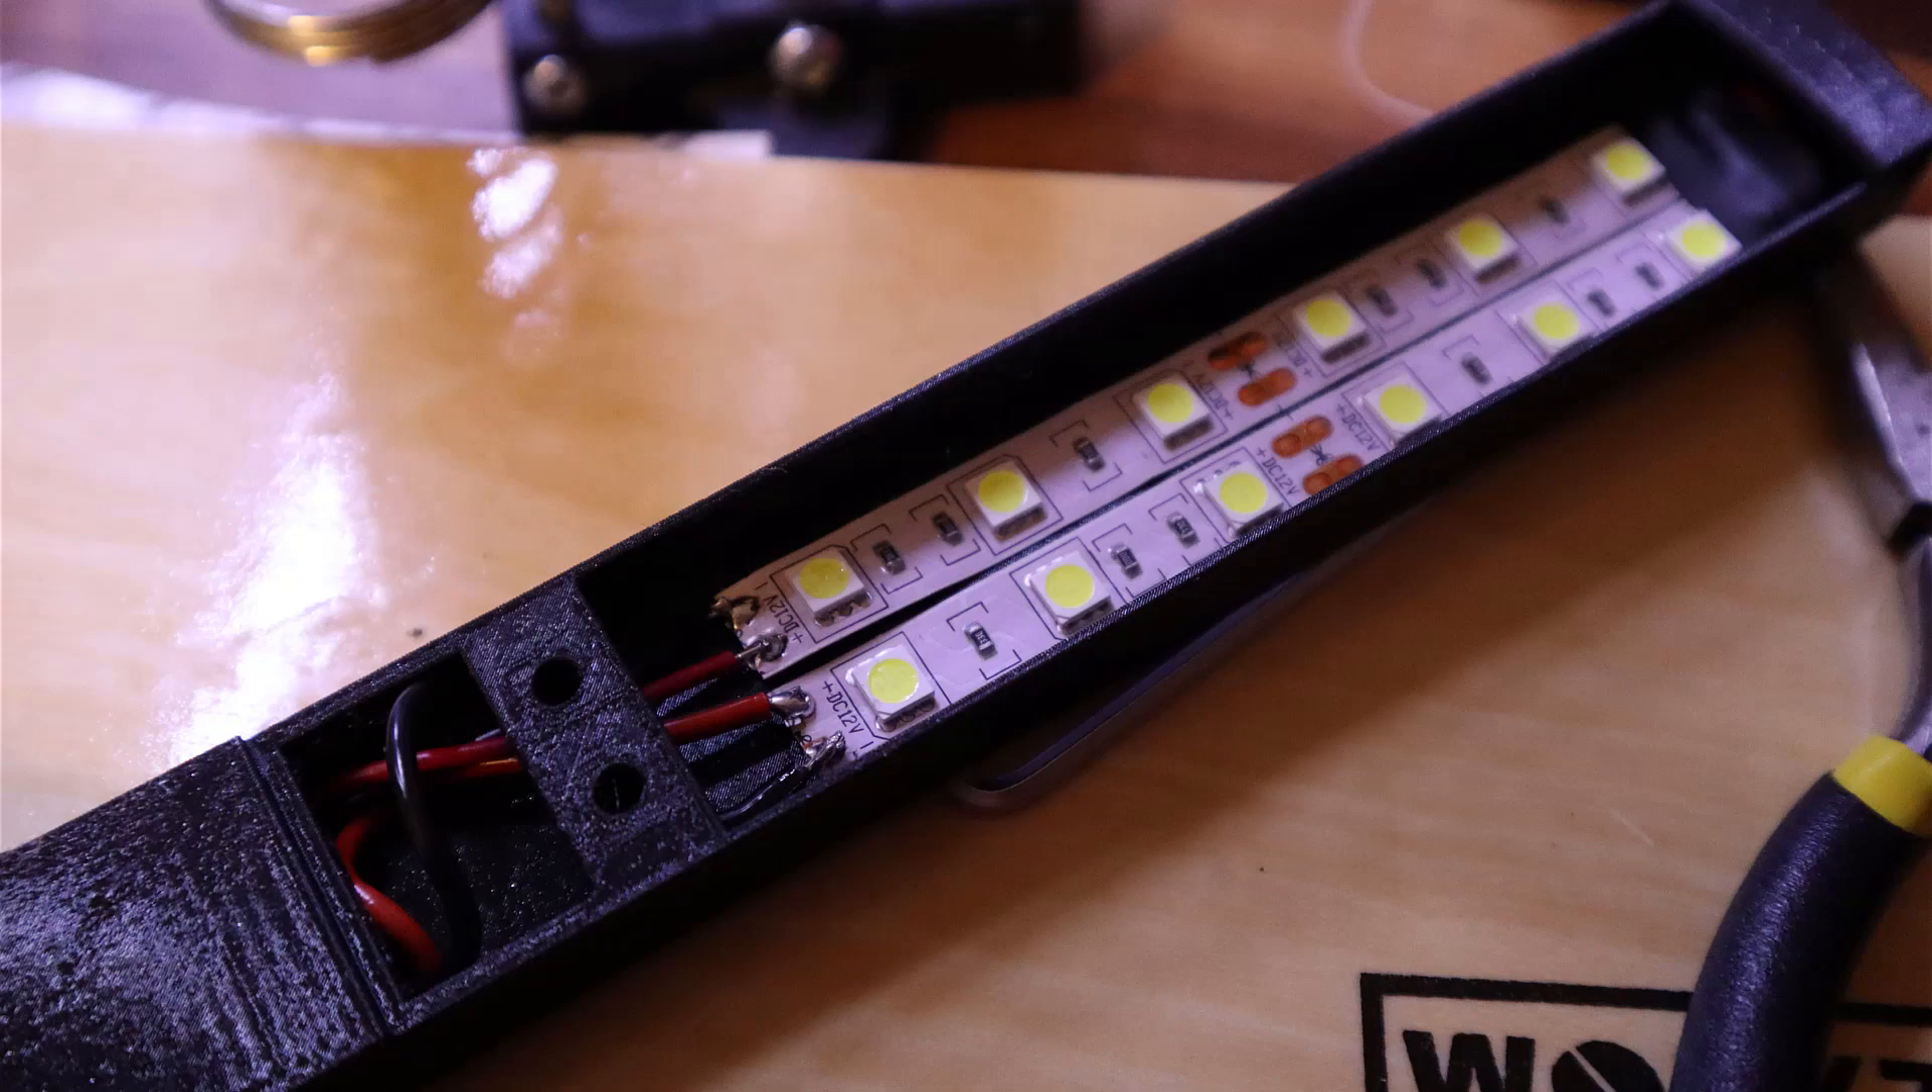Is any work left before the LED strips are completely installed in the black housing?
No.